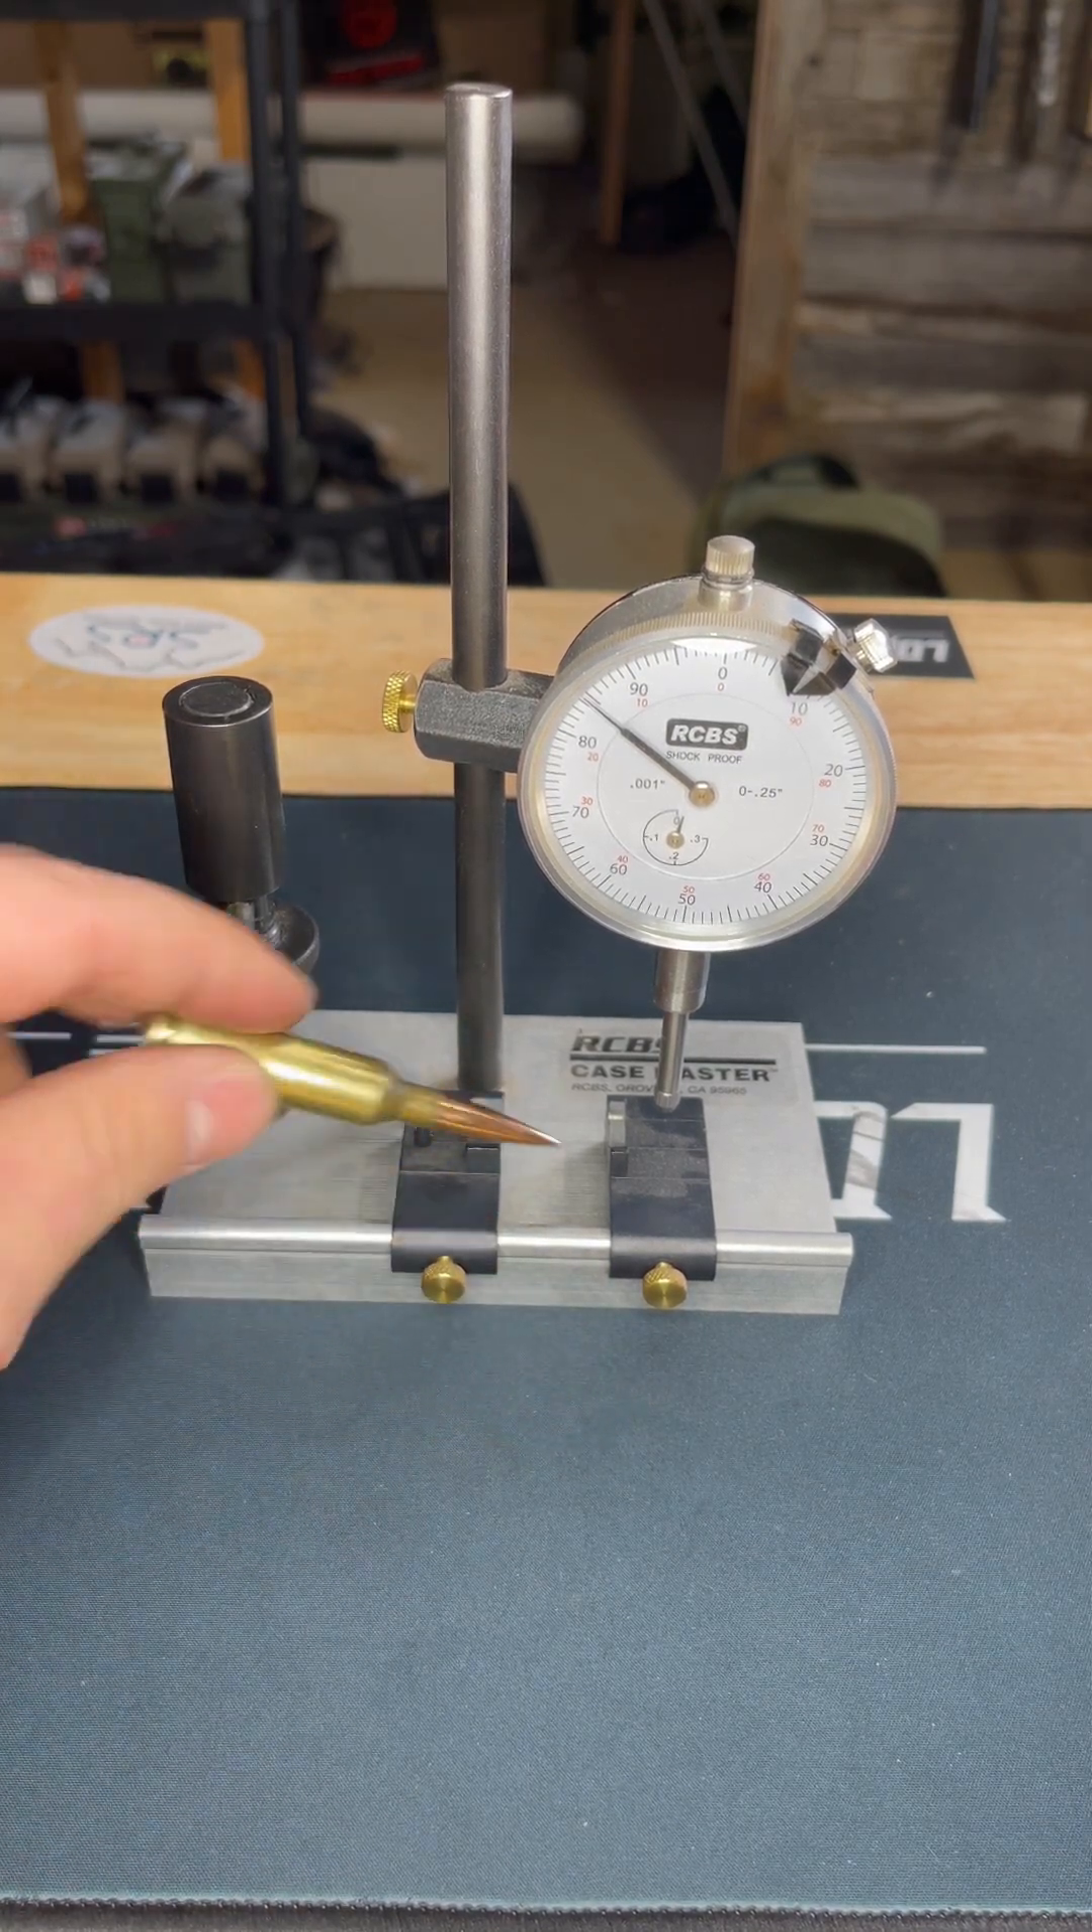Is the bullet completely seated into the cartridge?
Yes.